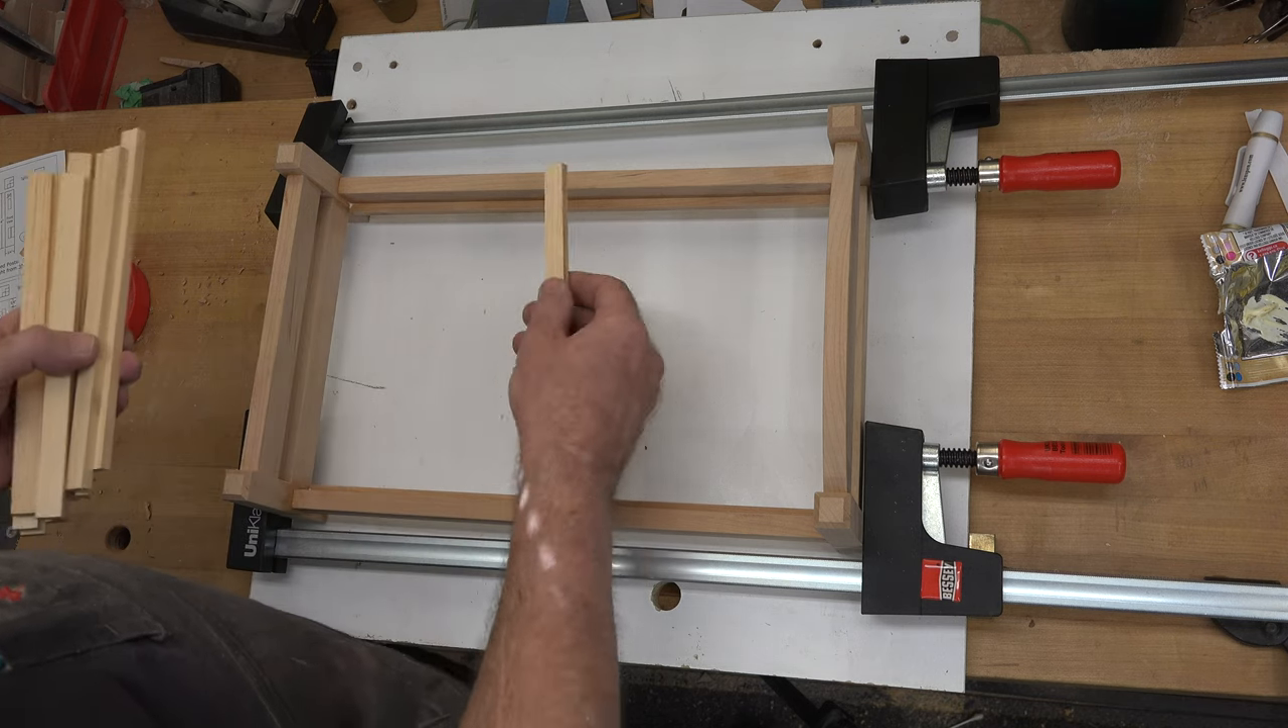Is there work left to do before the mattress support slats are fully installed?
Yes.